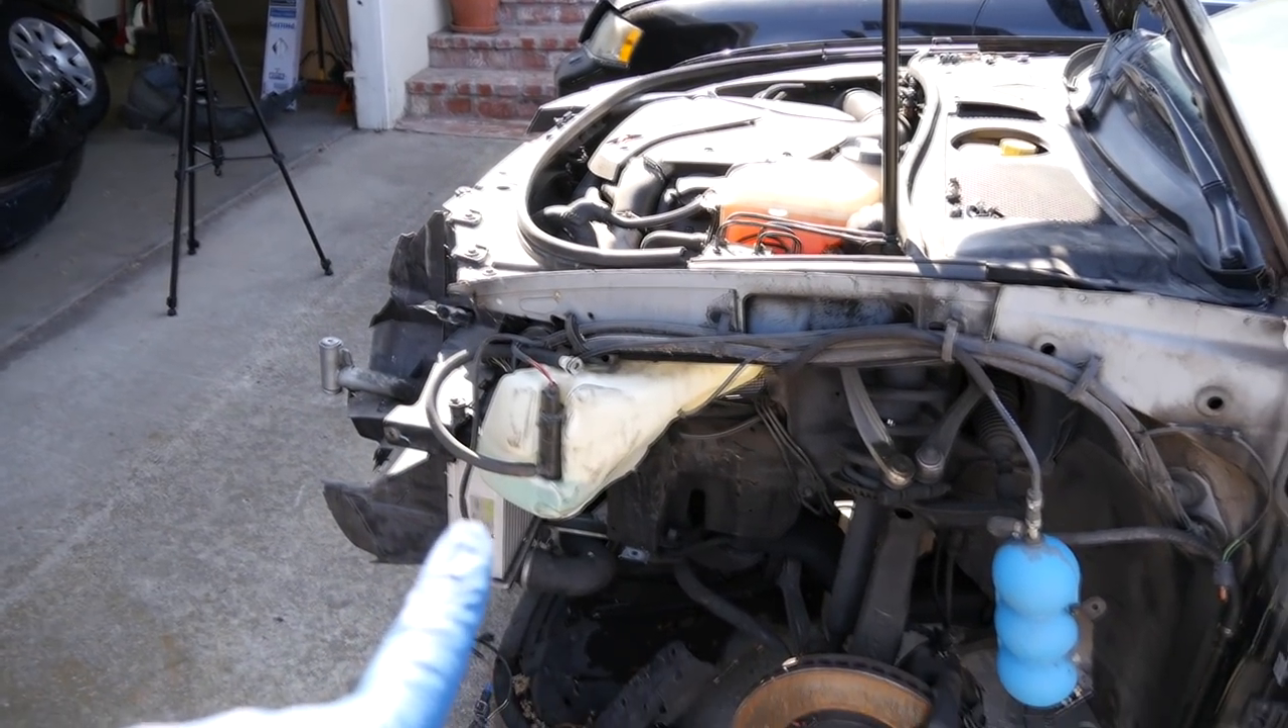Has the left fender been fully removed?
Yes.